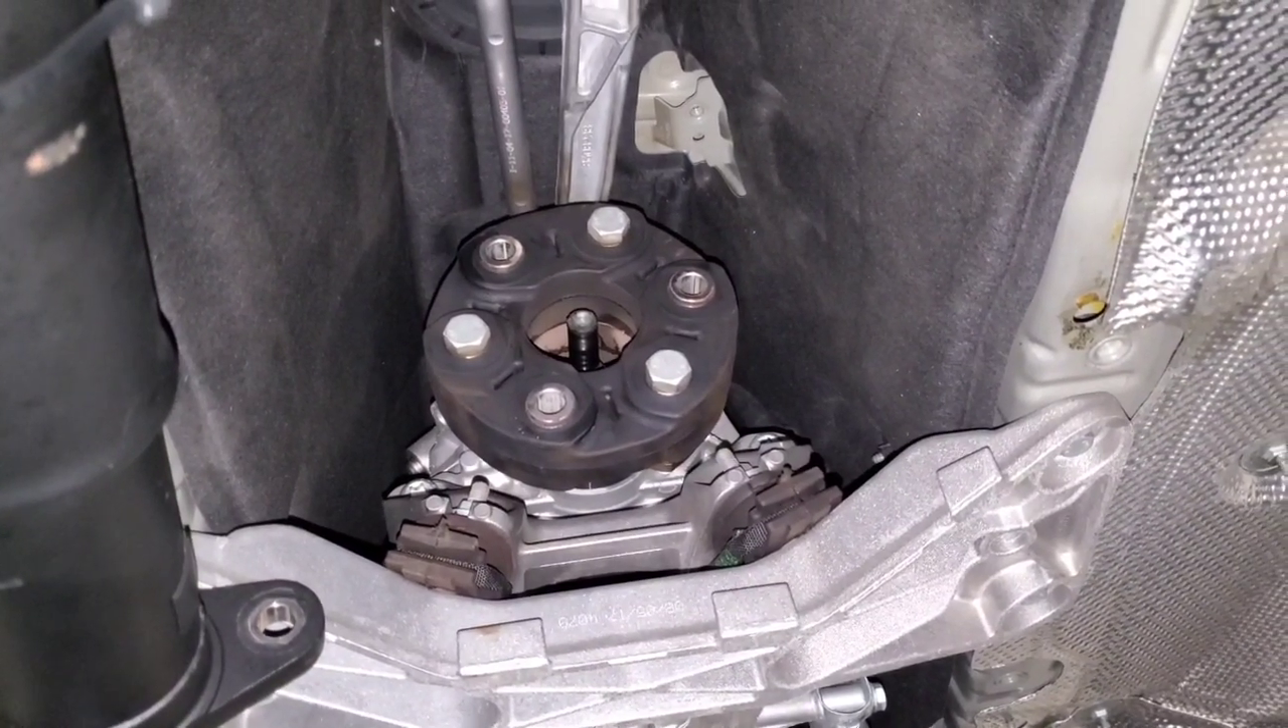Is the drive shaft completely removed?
Yes.